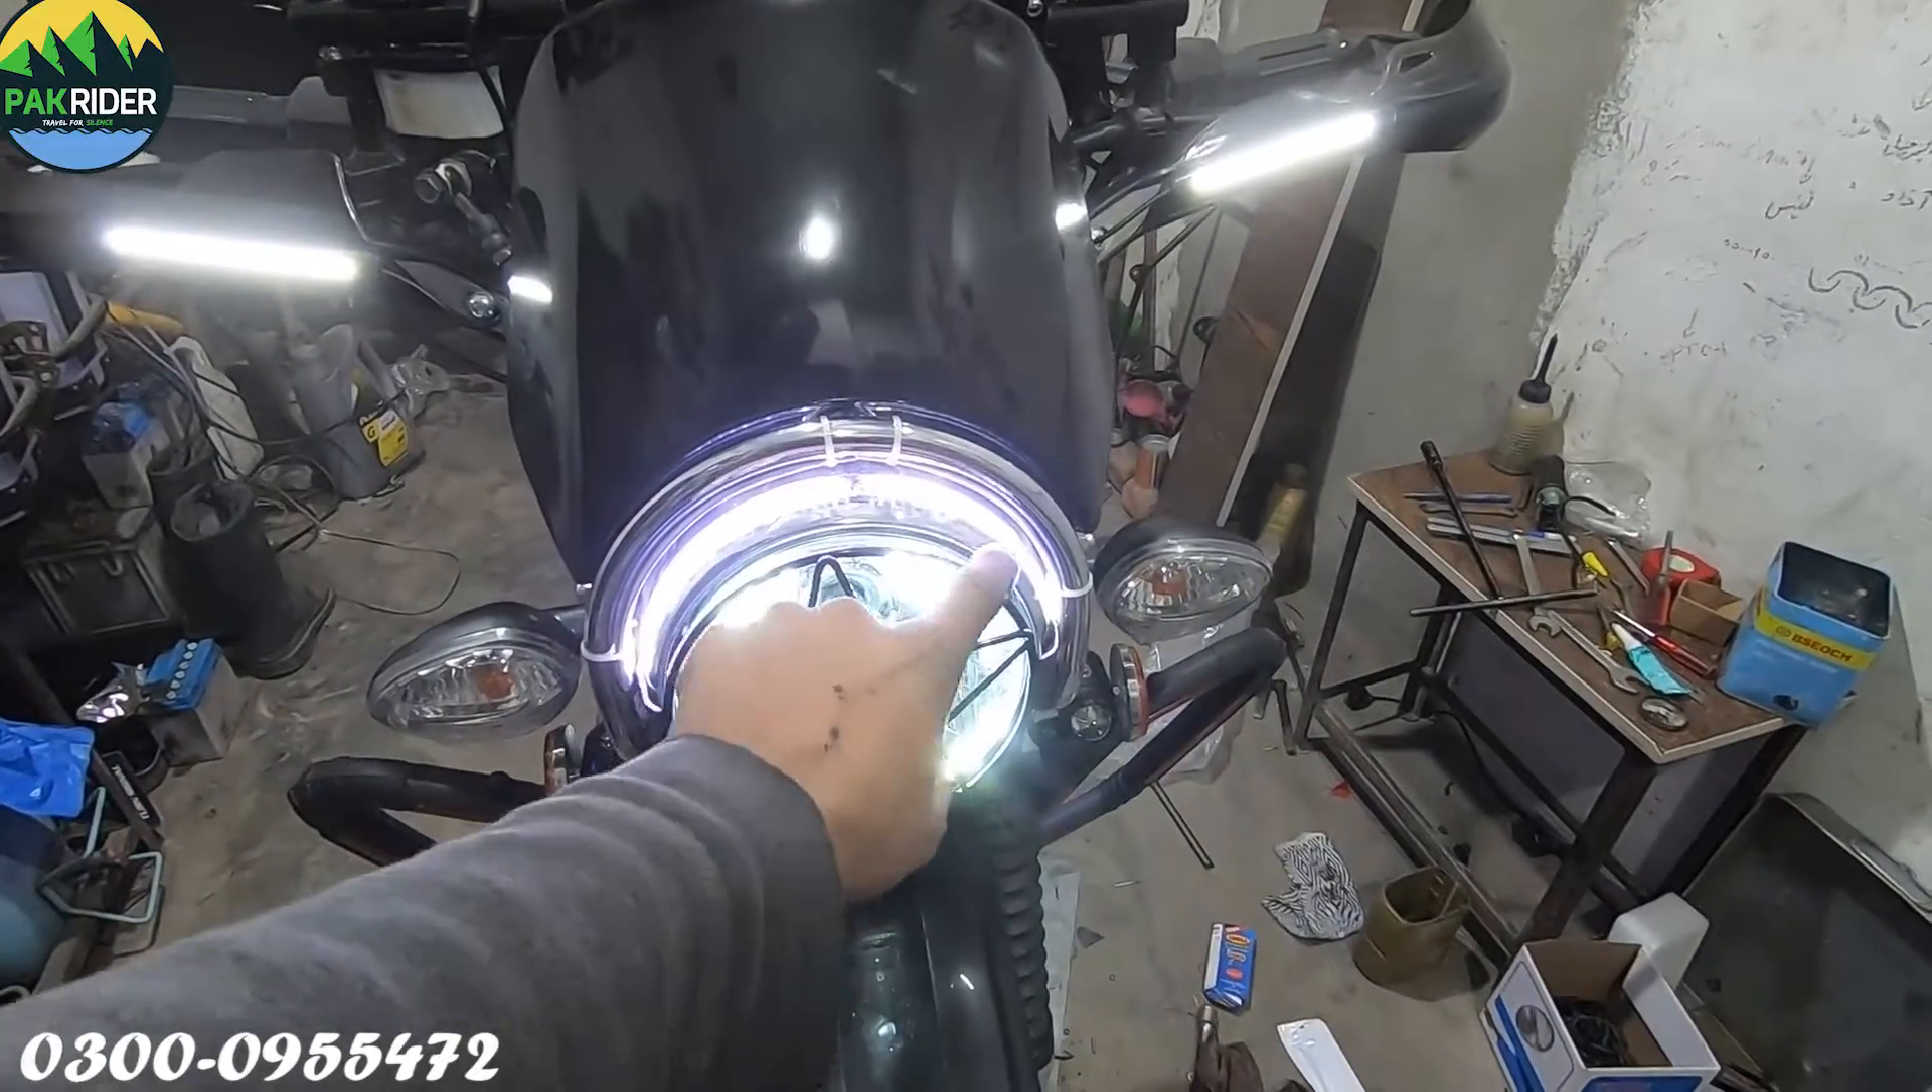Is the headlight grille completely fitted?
Yes.